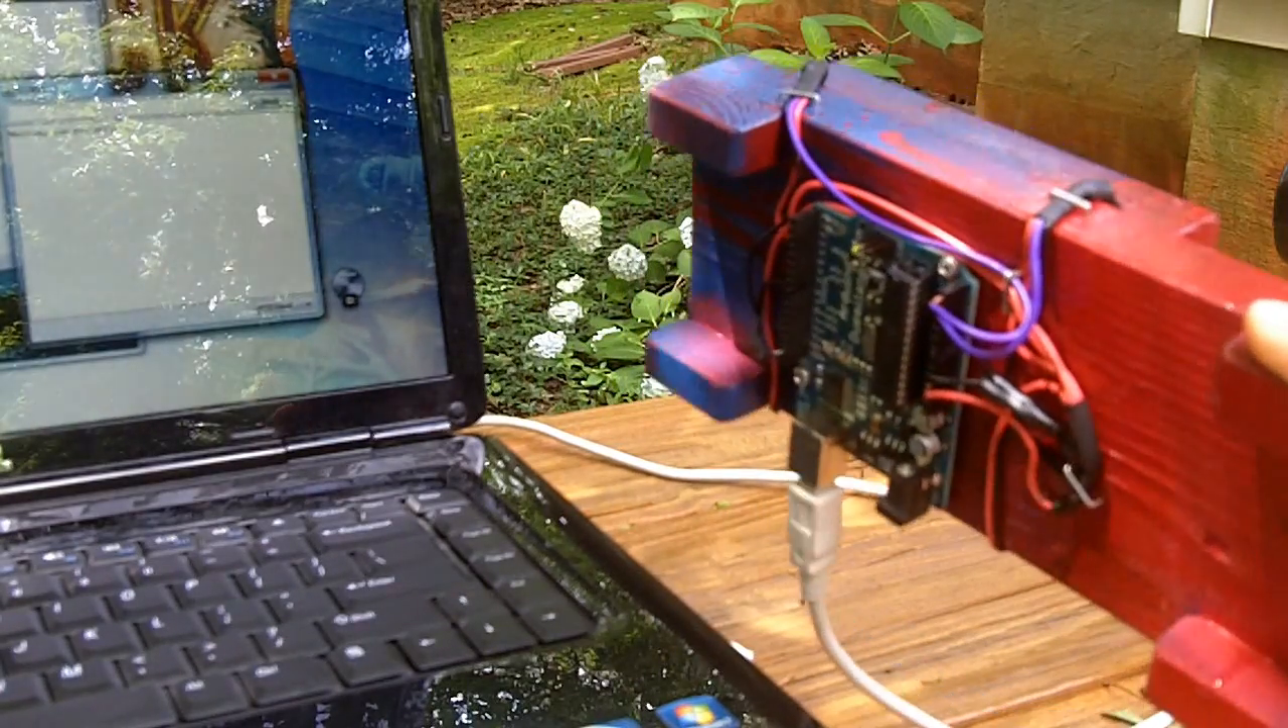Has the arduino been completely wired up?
Yes.